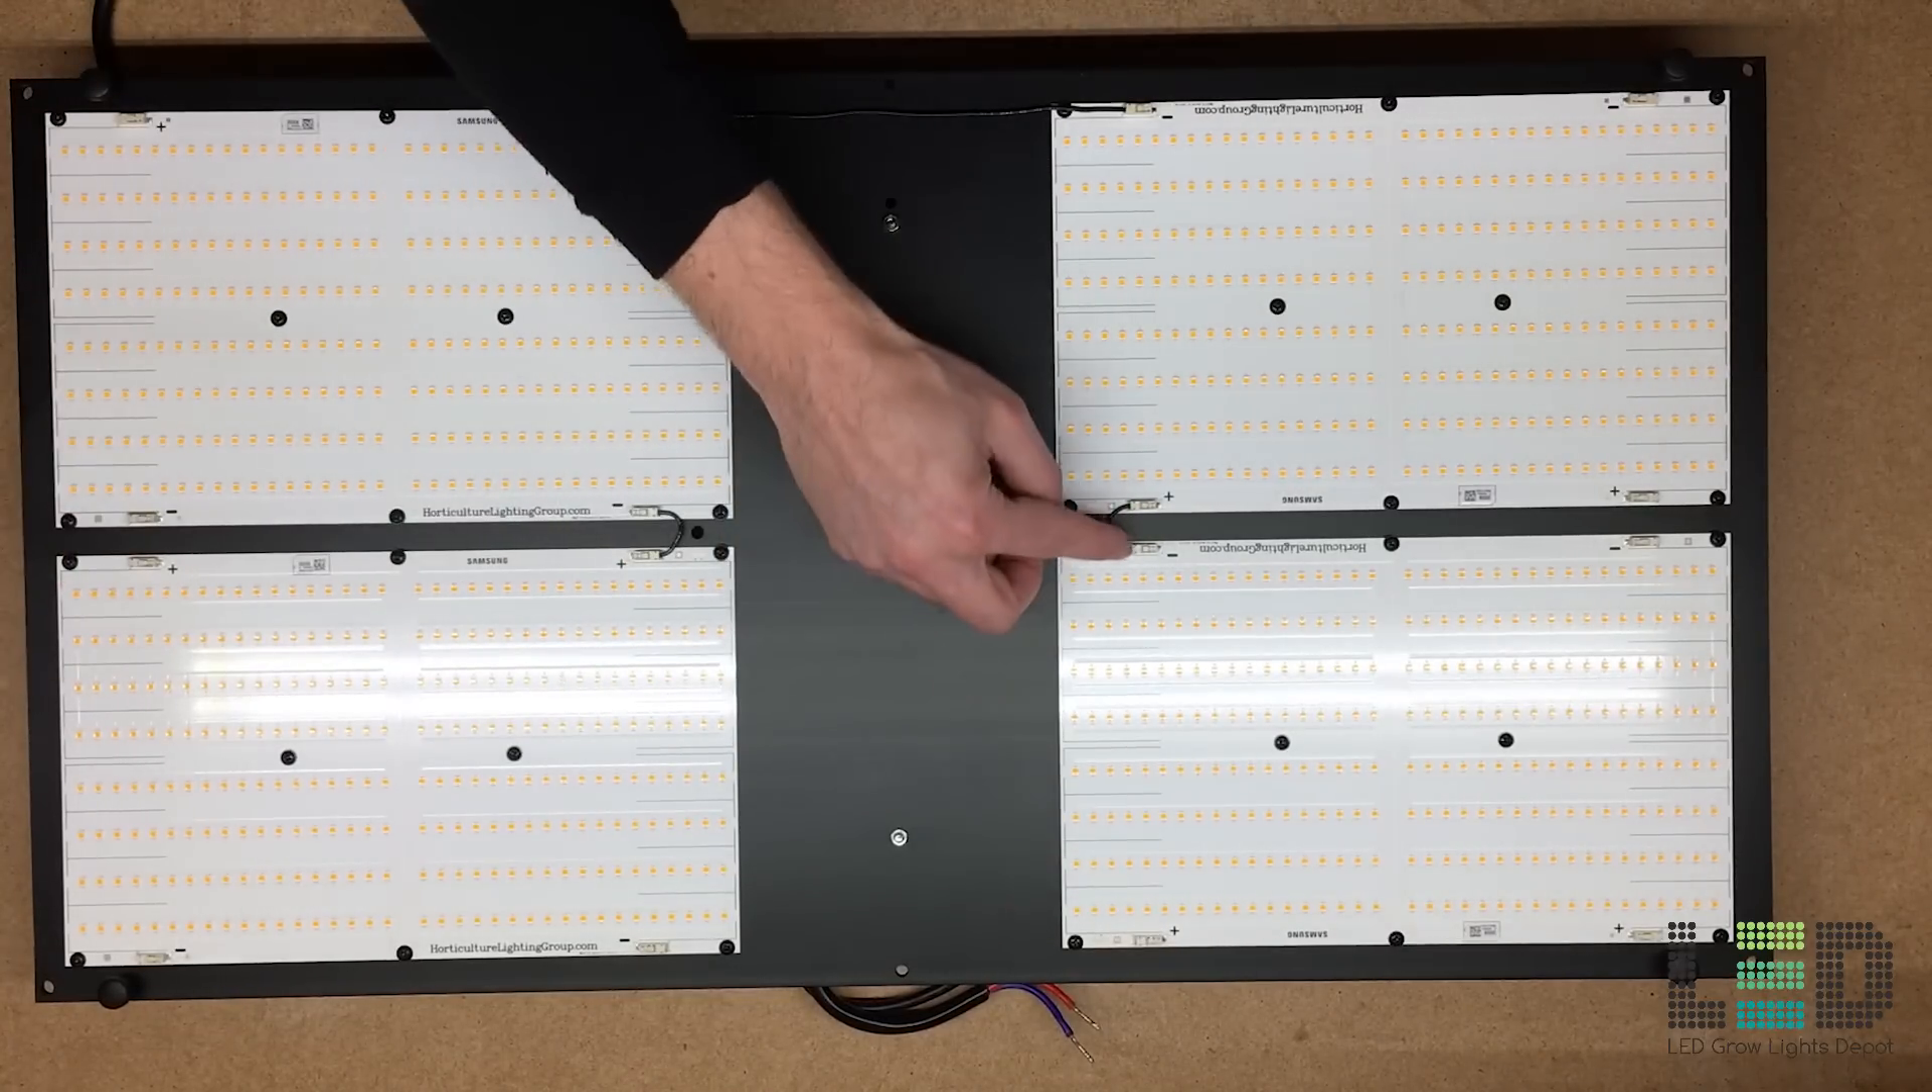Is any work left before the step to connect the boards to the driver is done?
Yes.